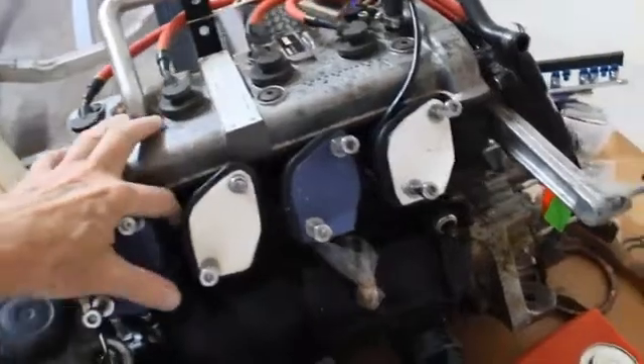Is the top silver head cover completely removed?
No.